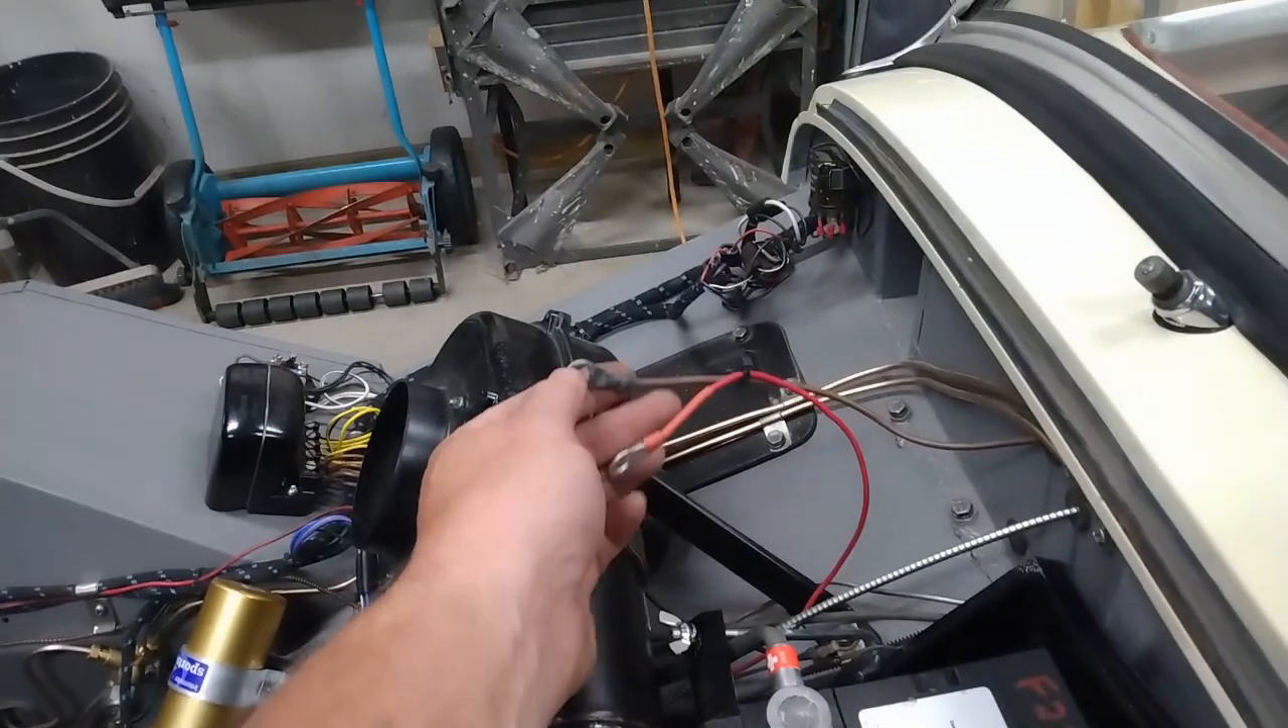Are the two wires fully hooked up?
No.